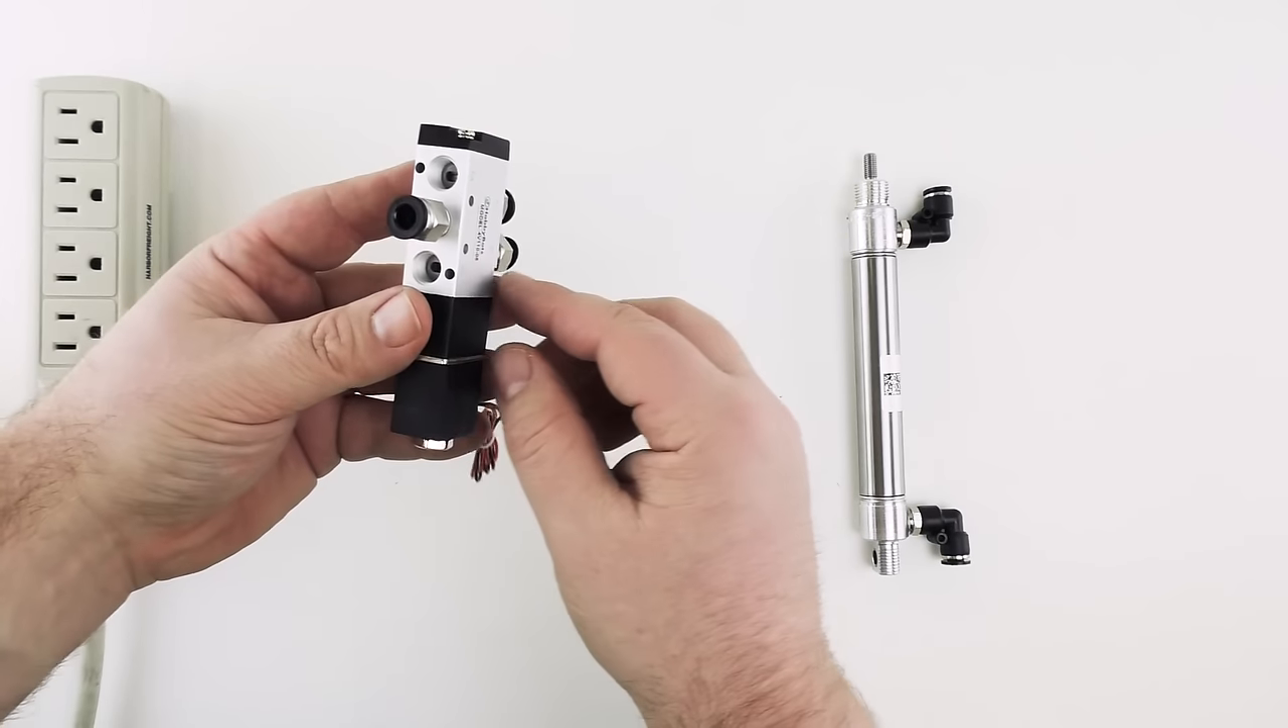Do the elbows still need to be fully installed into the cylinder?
No.